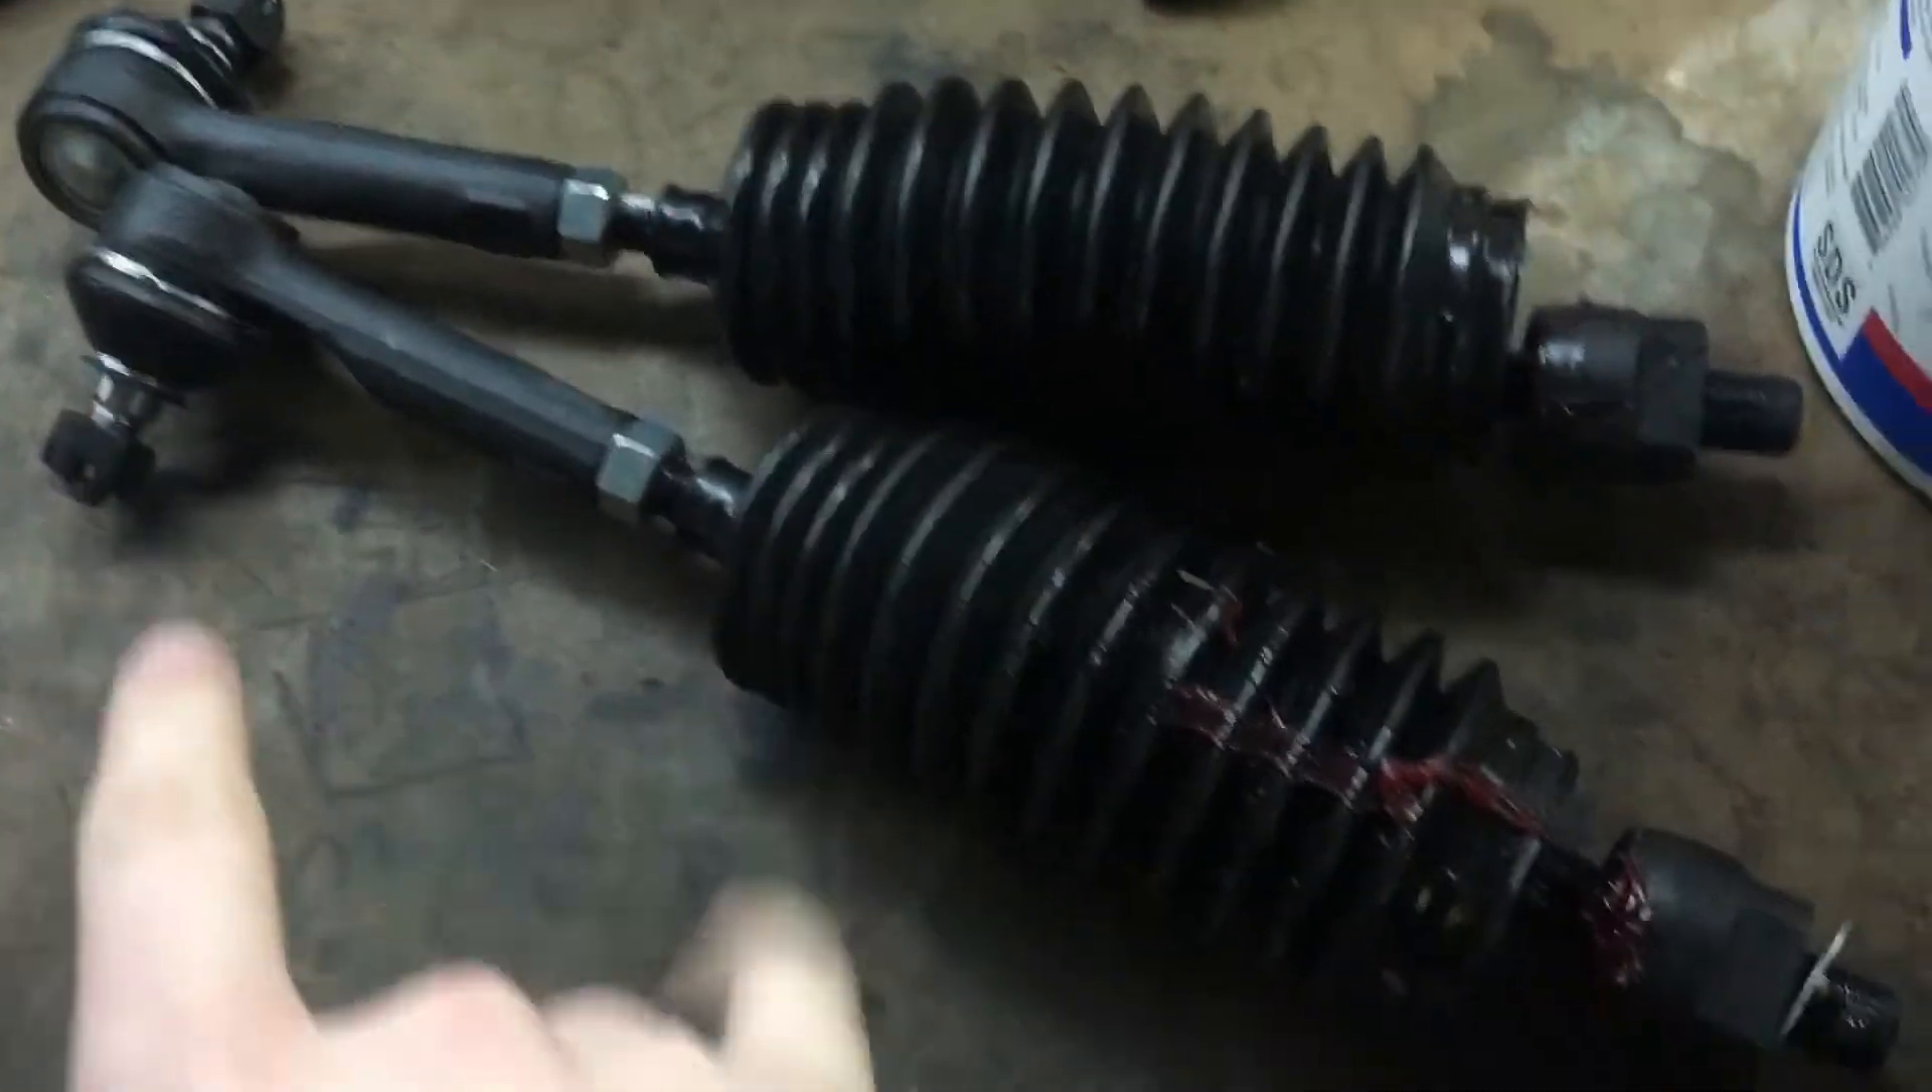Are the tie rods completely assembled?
Yes.